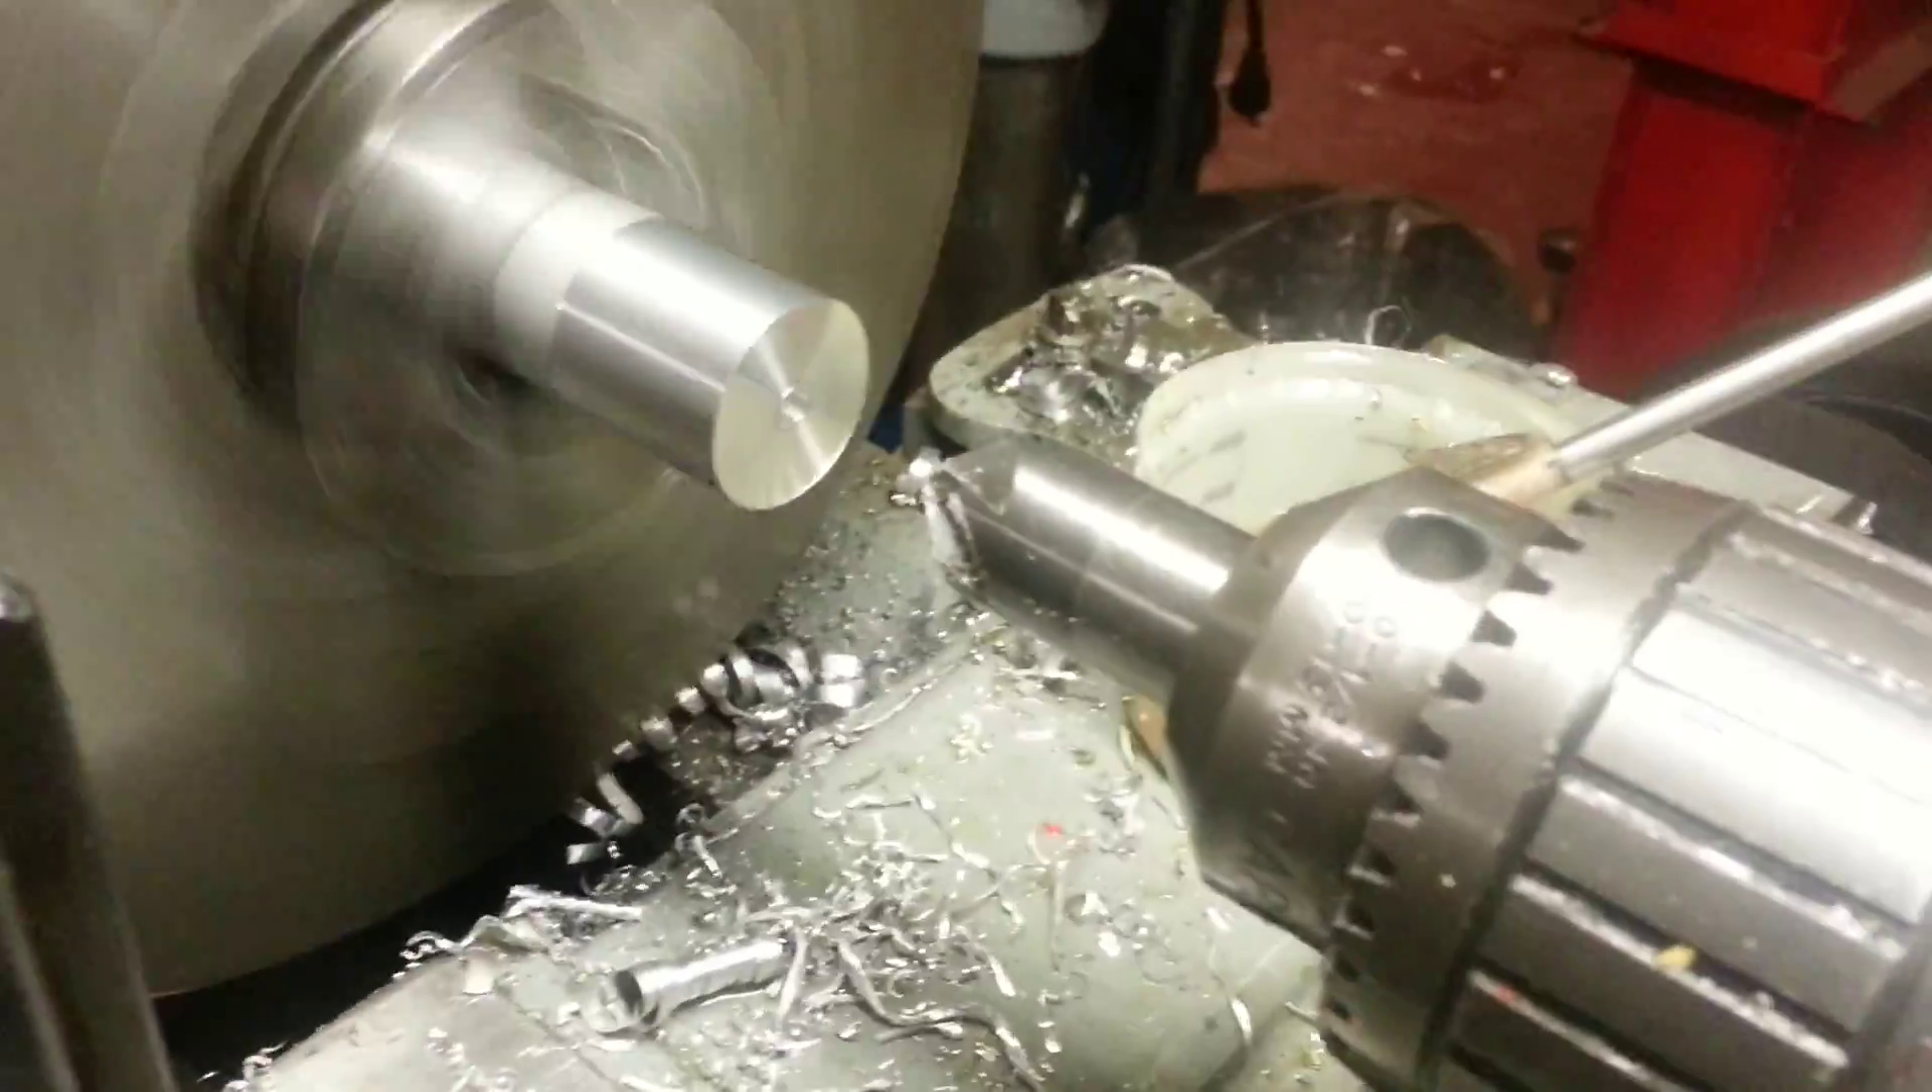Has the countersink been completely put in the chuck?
Yes.